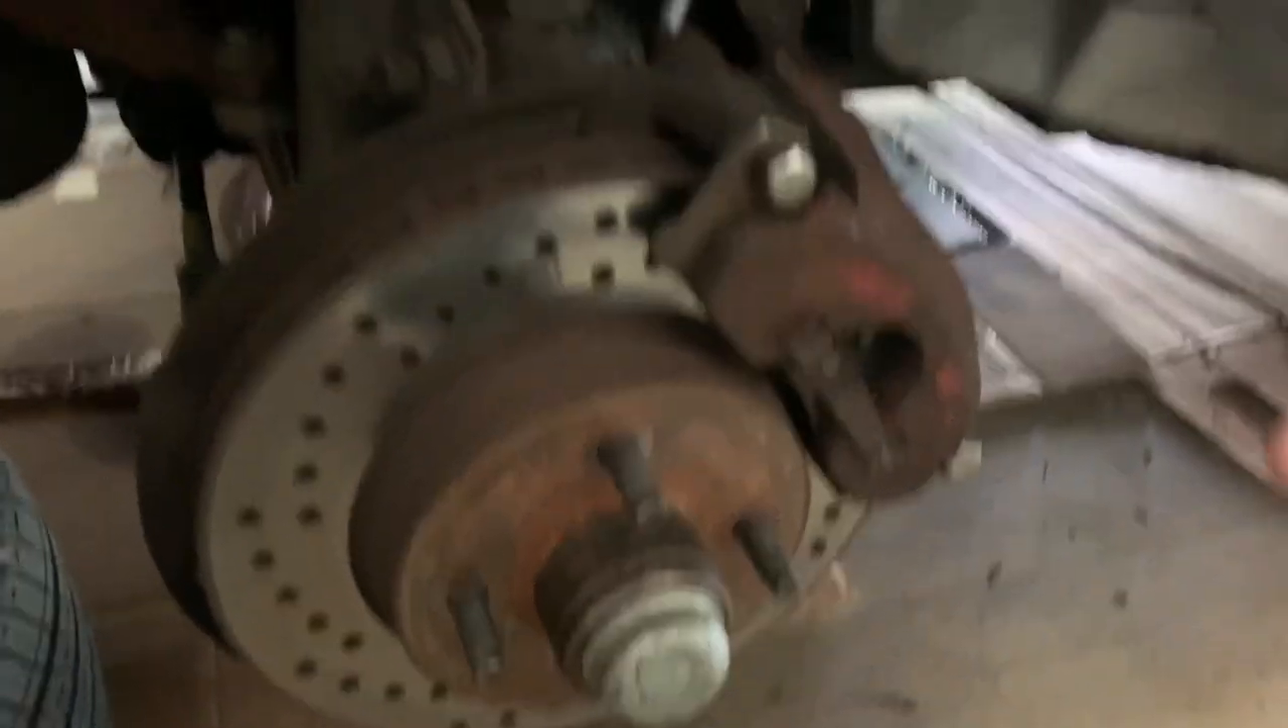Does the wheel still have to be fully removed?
No.